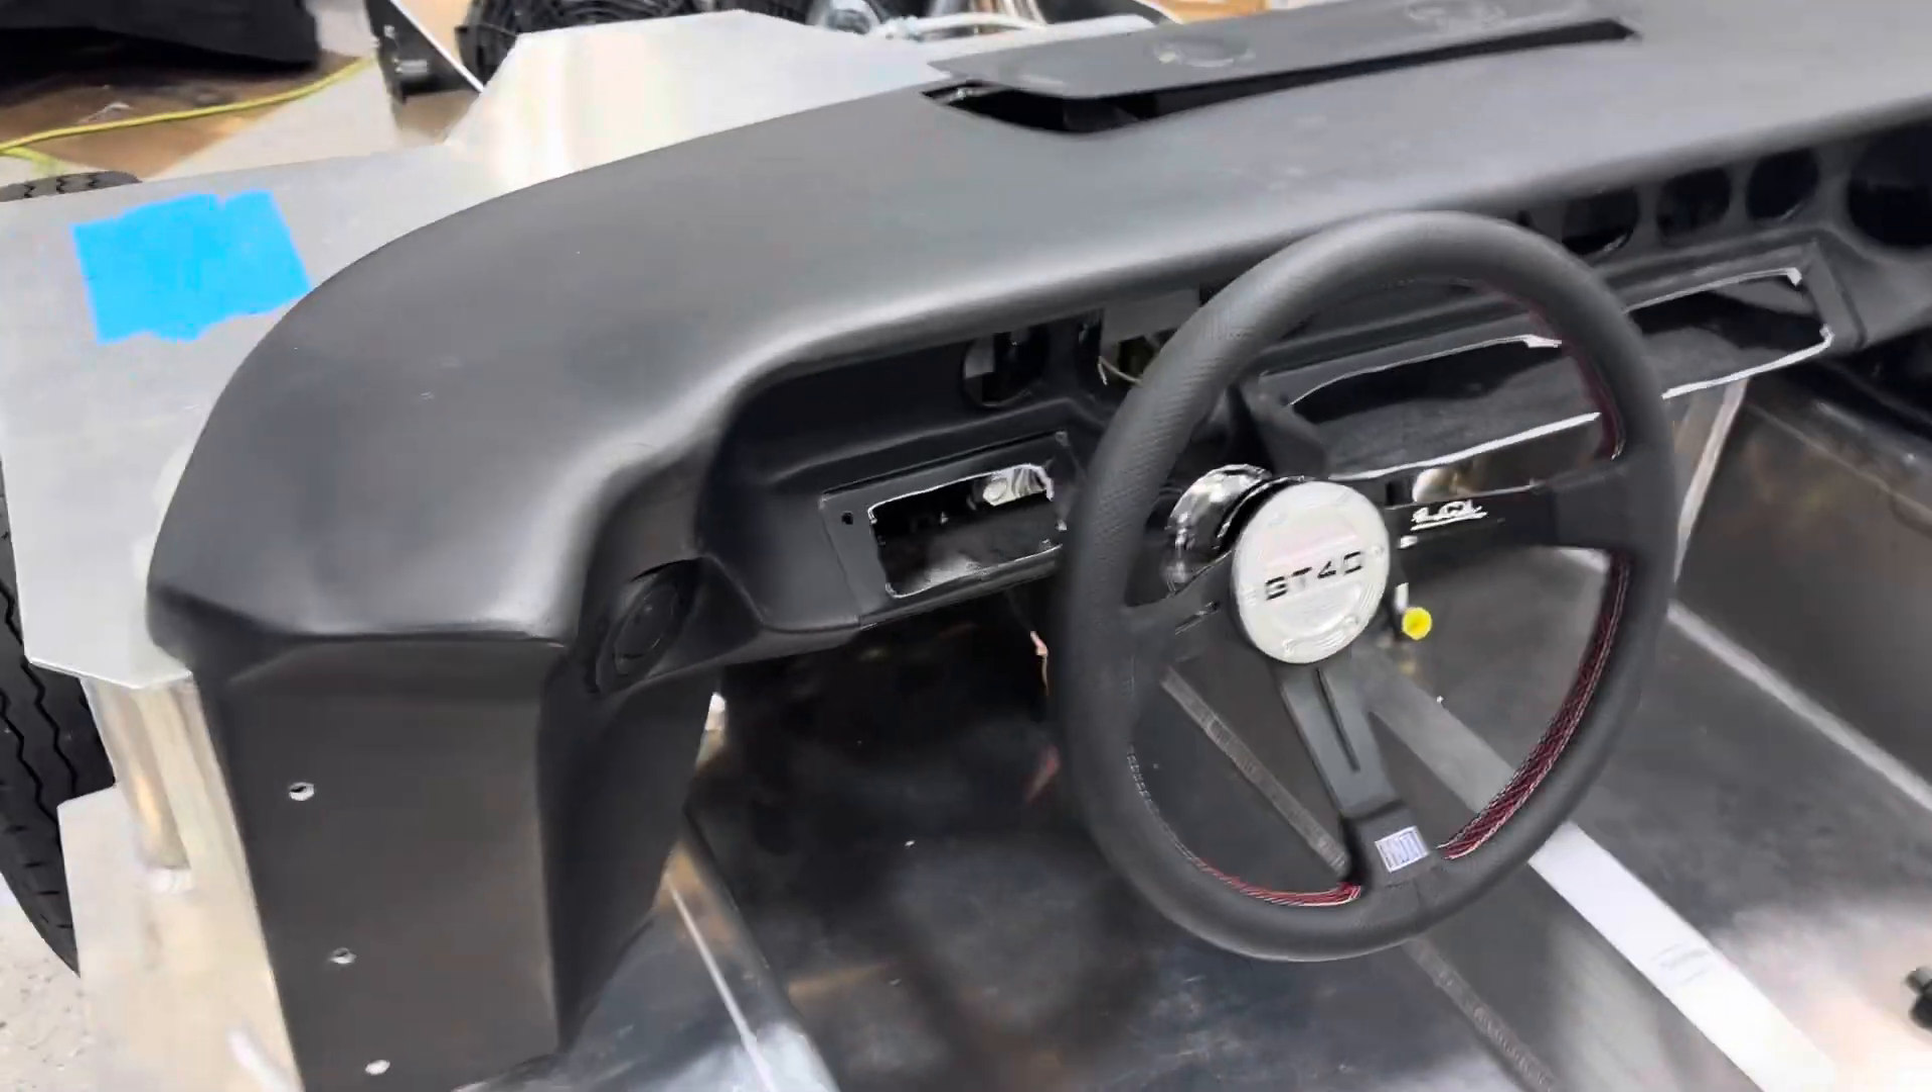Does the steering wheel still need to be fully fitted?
No.